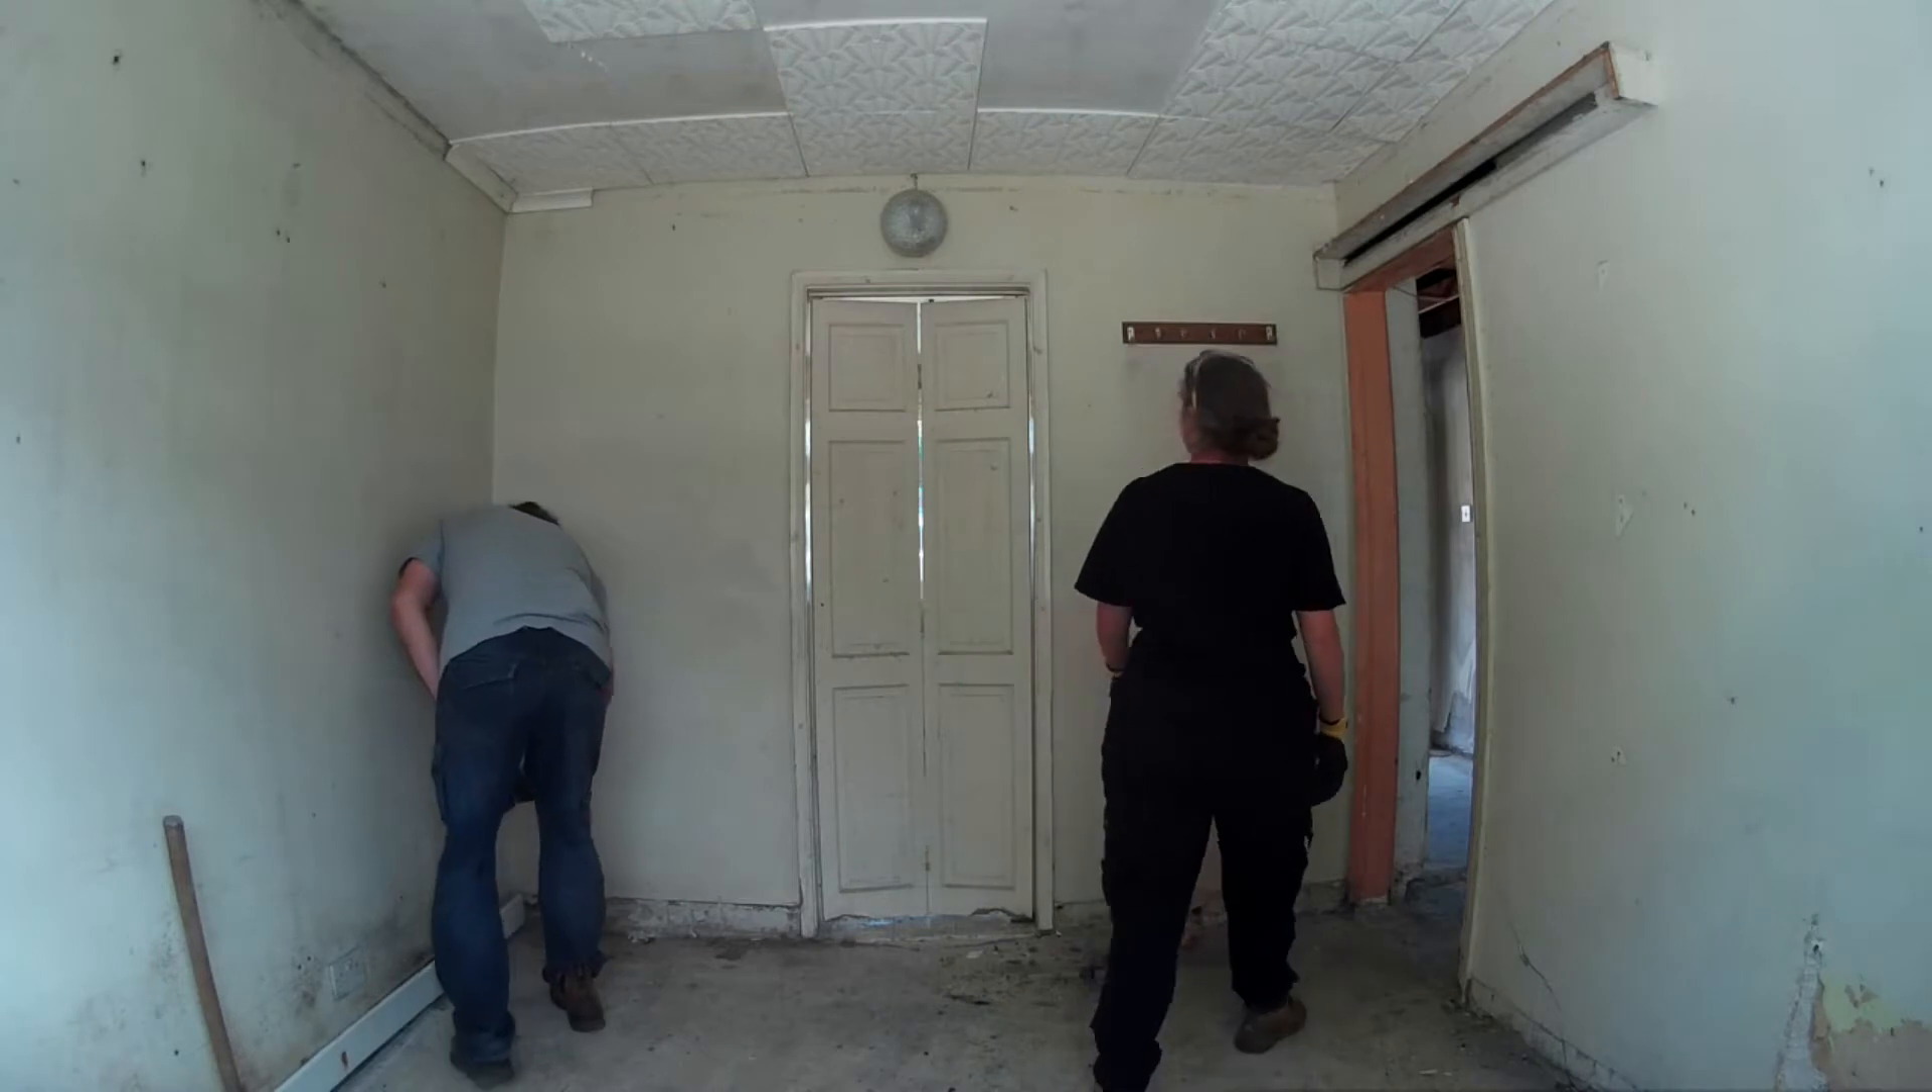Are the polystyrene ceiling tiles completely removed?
No.